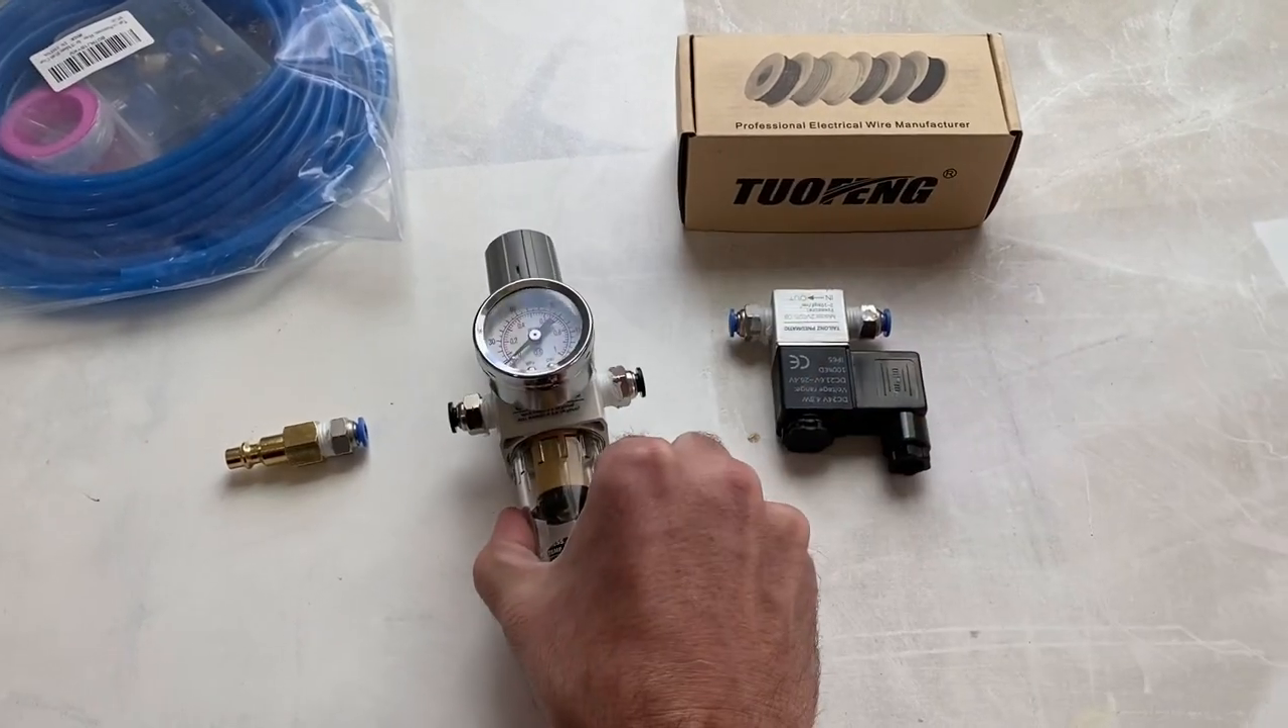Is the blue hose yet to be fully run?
Yes.